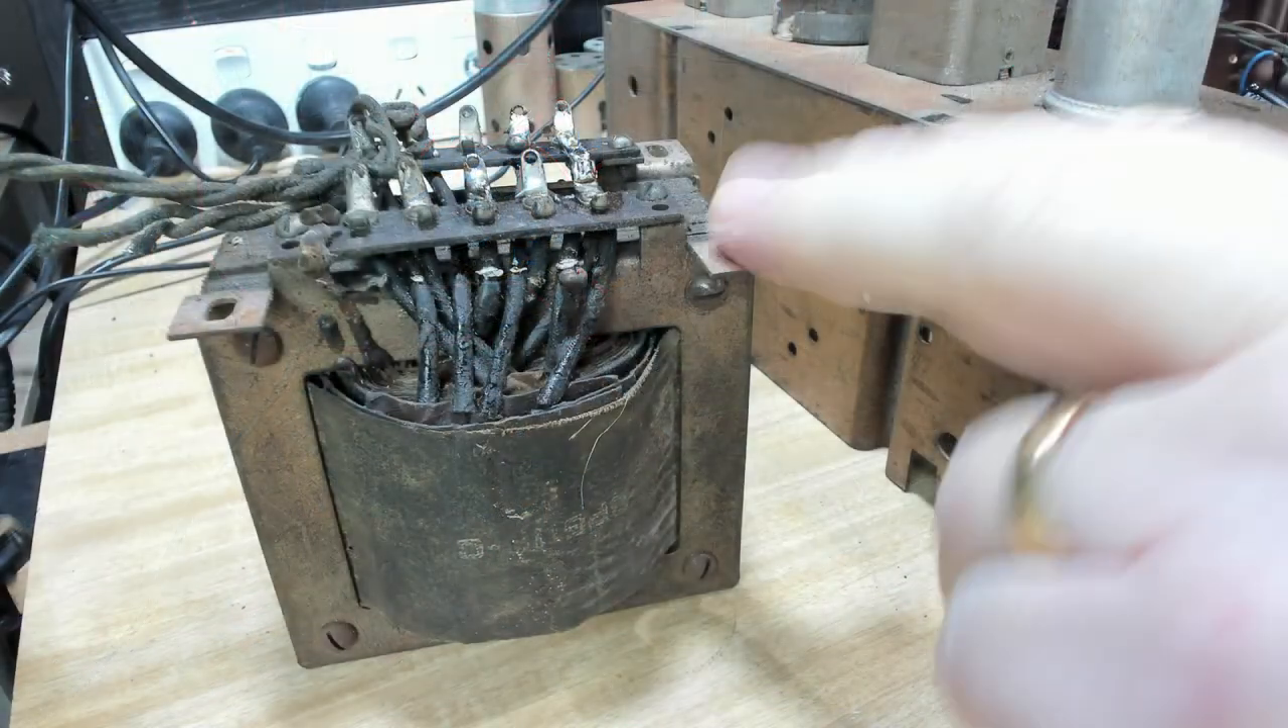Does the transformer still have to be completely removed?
No.